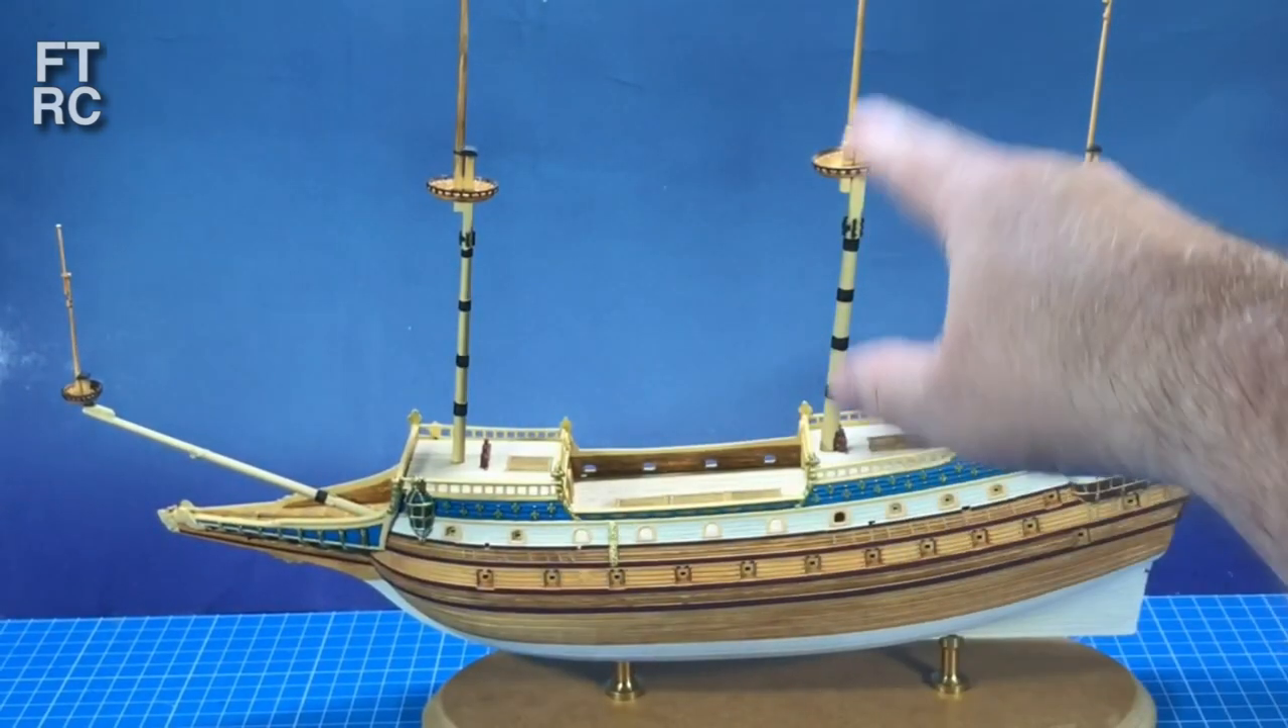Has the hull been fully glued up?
Yes.